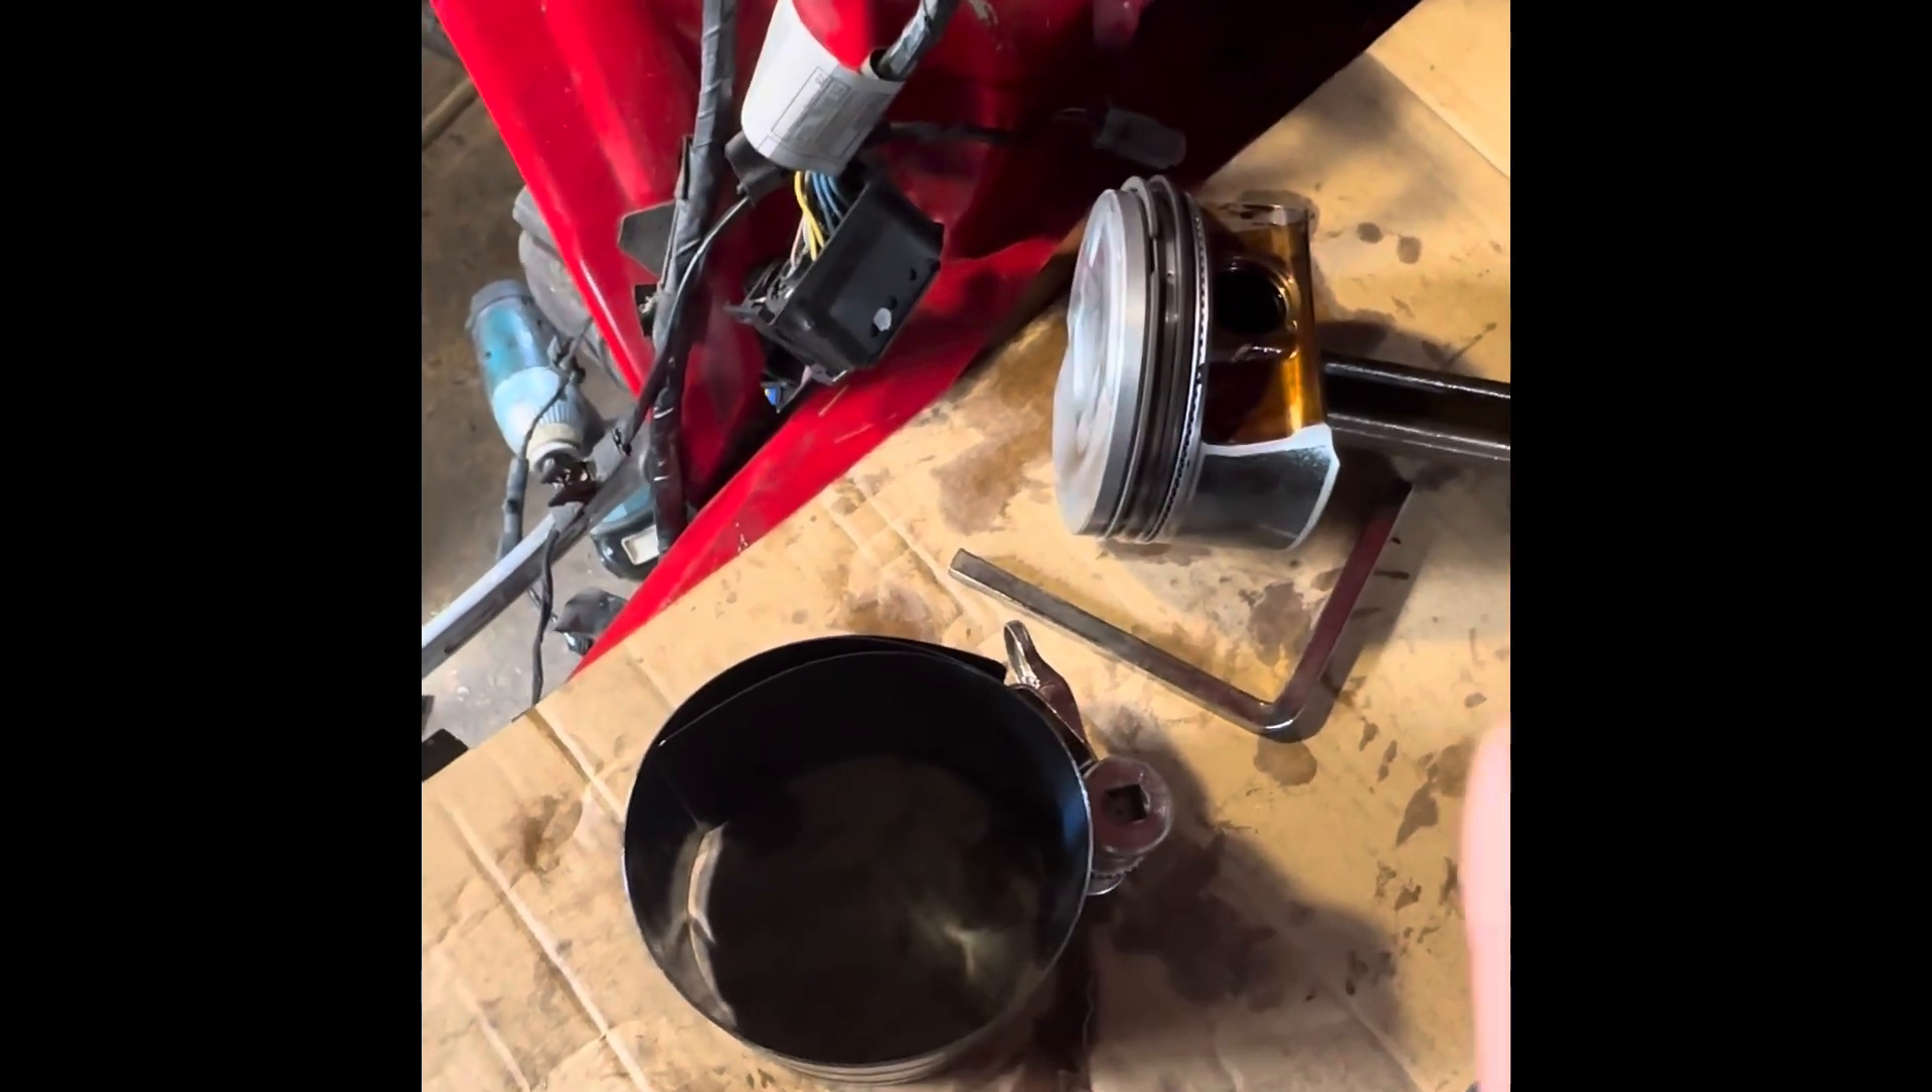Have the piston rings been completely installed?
Yes.